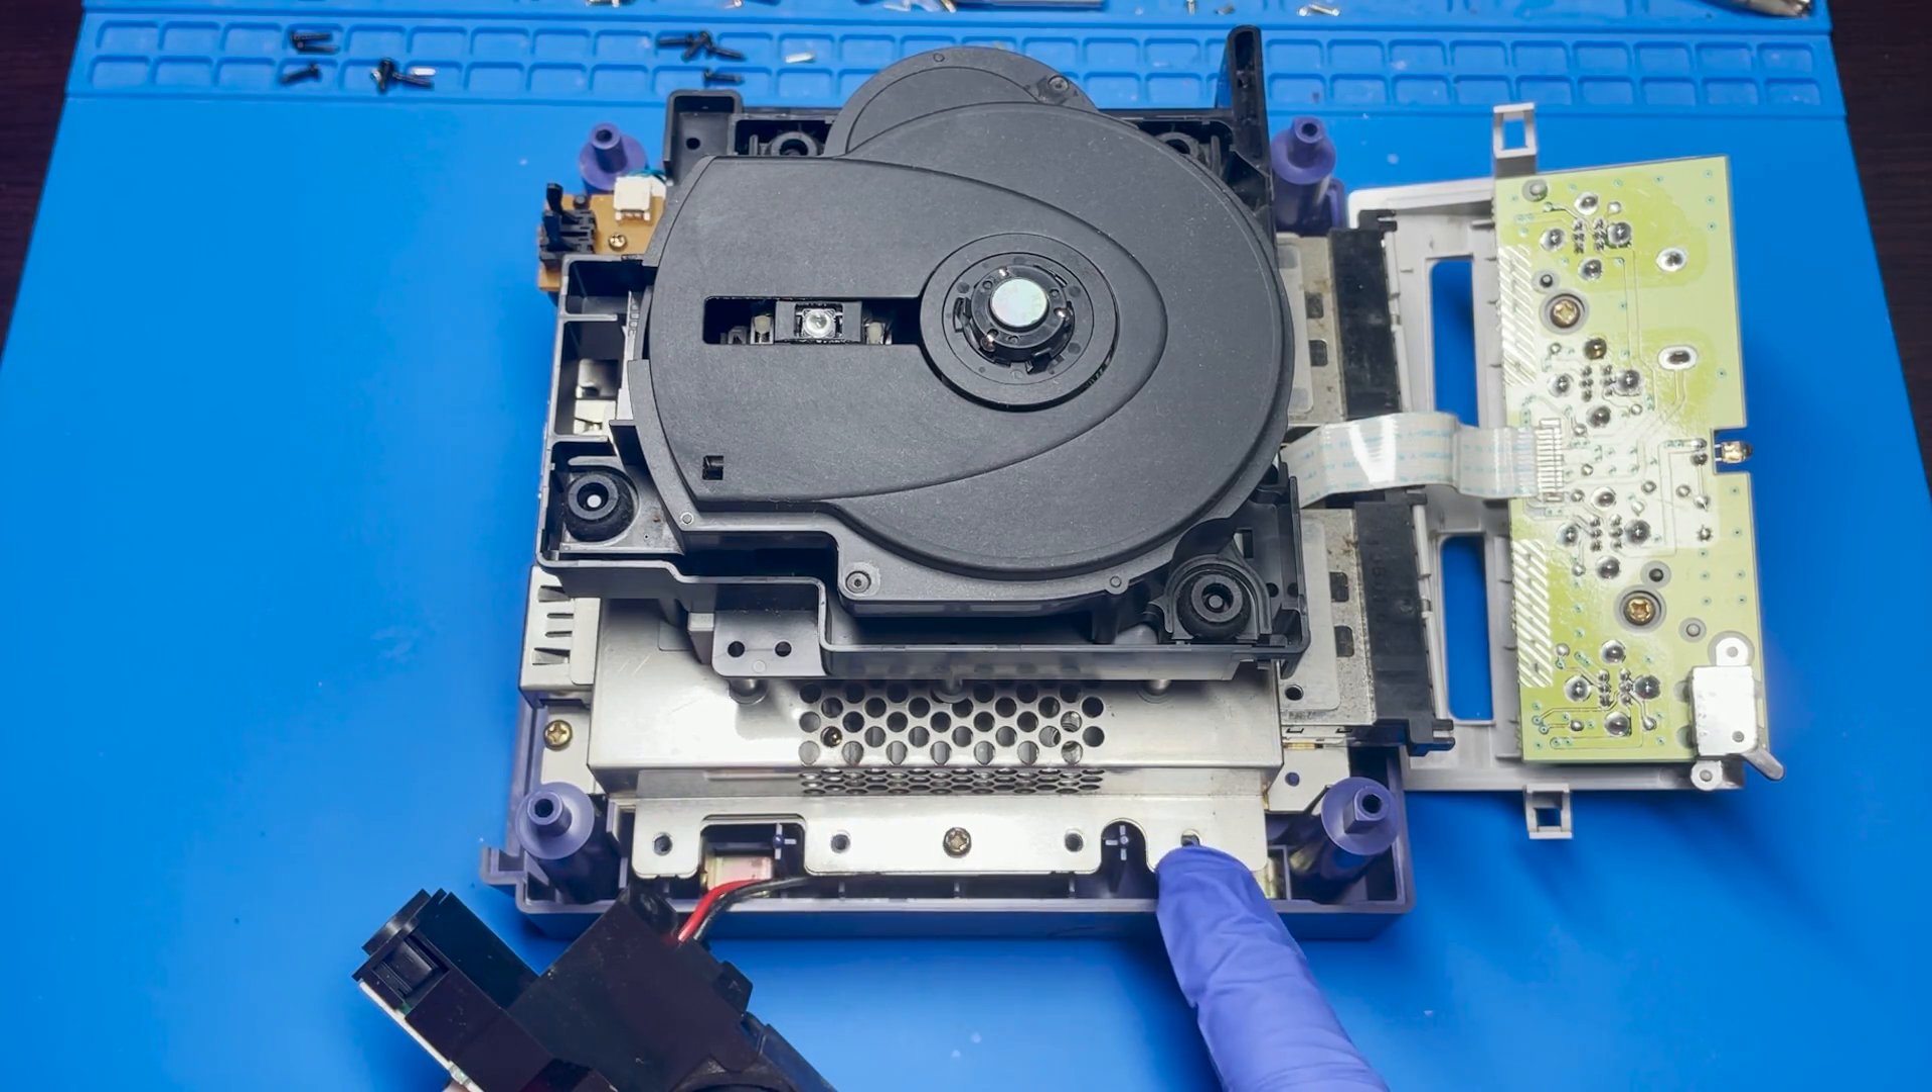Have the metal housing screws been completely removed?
No.